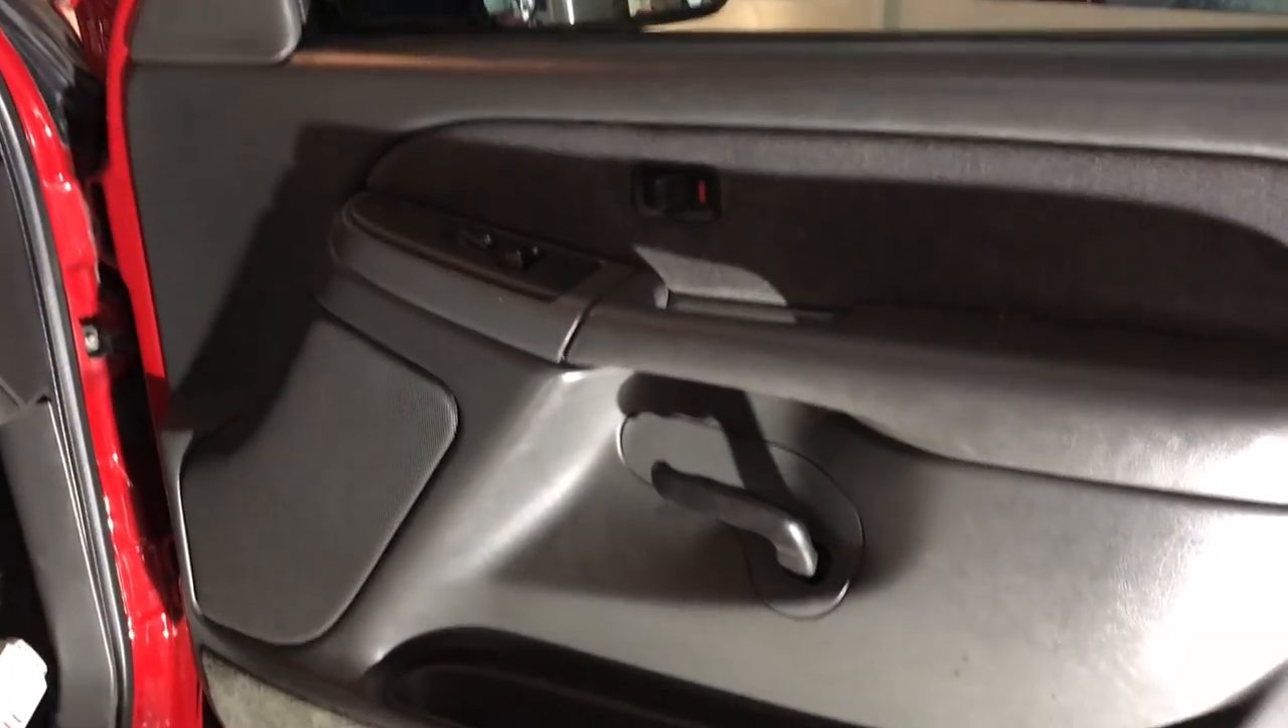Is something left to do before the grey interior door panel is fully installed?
No.